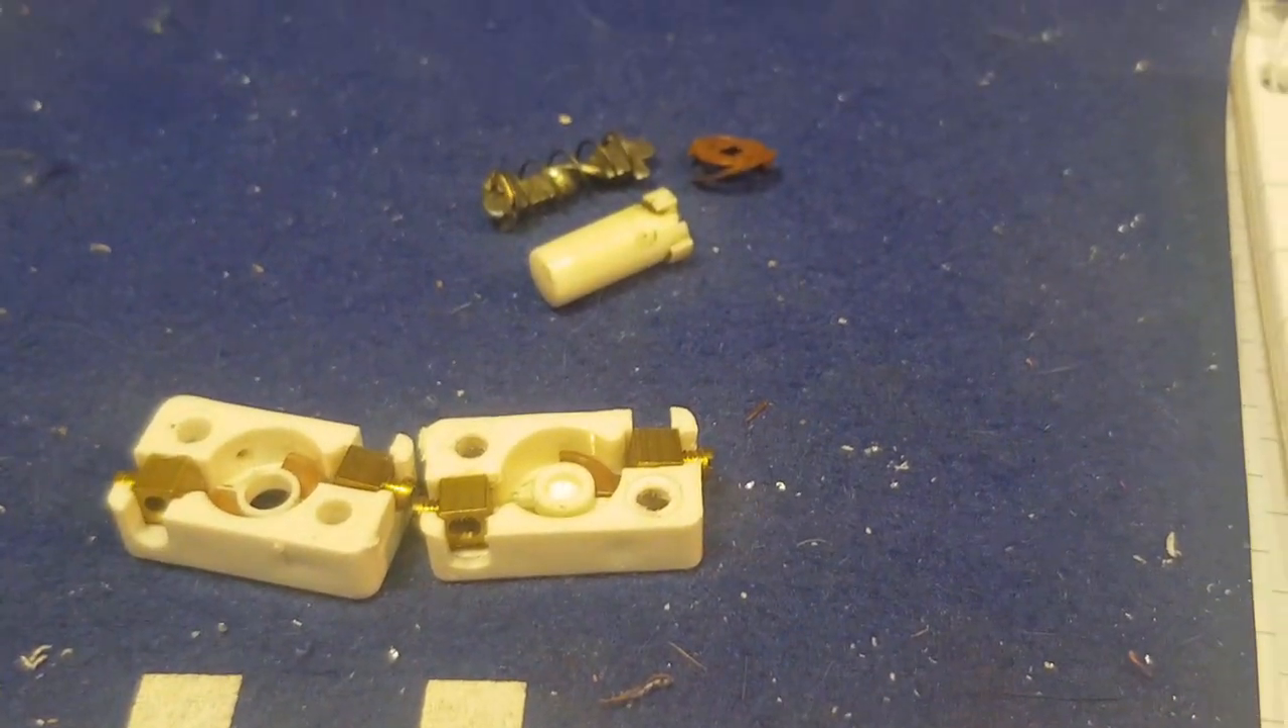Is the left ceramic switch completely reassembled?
No.